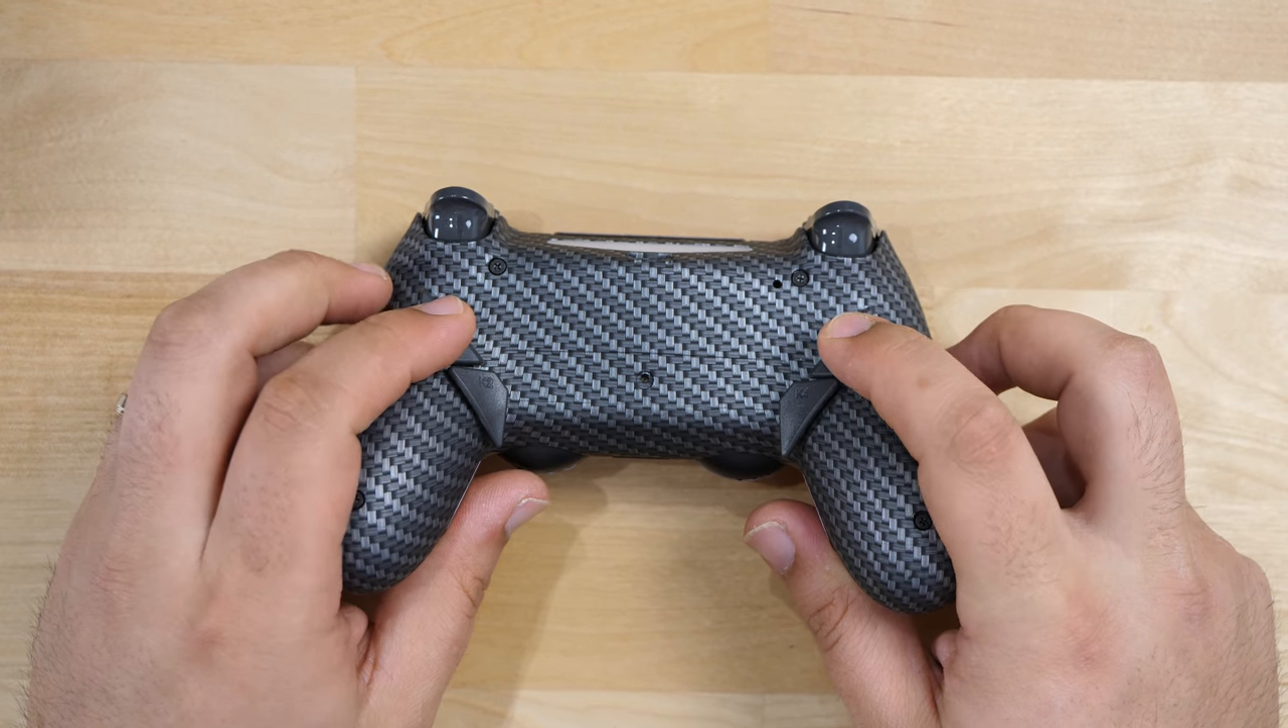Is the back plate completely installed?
Yes.